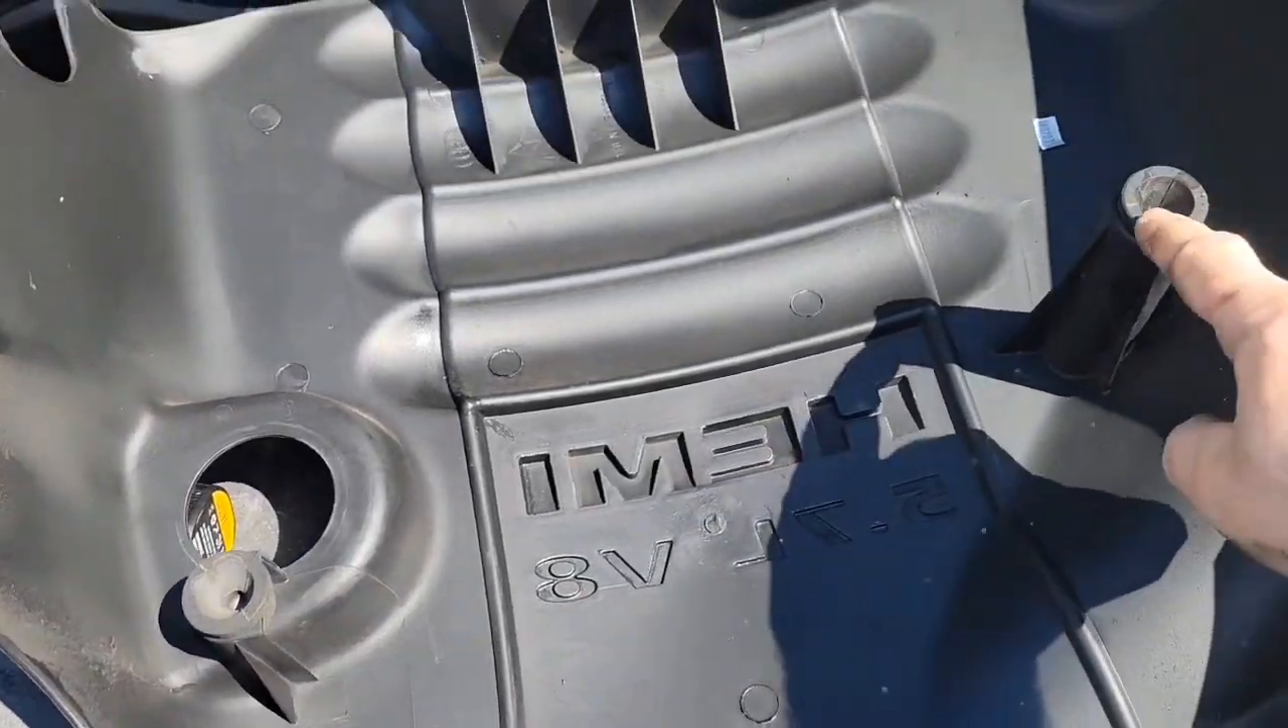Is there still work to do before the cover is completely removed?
No.